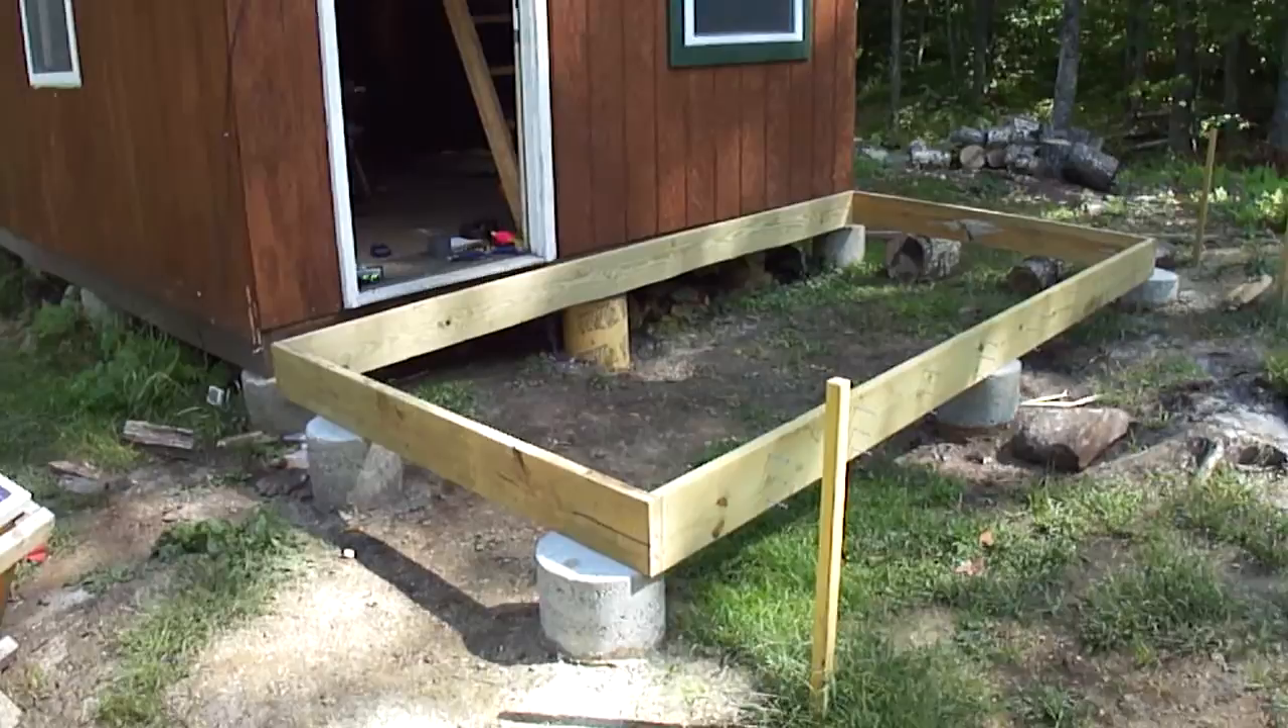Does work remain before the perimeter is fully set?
No.